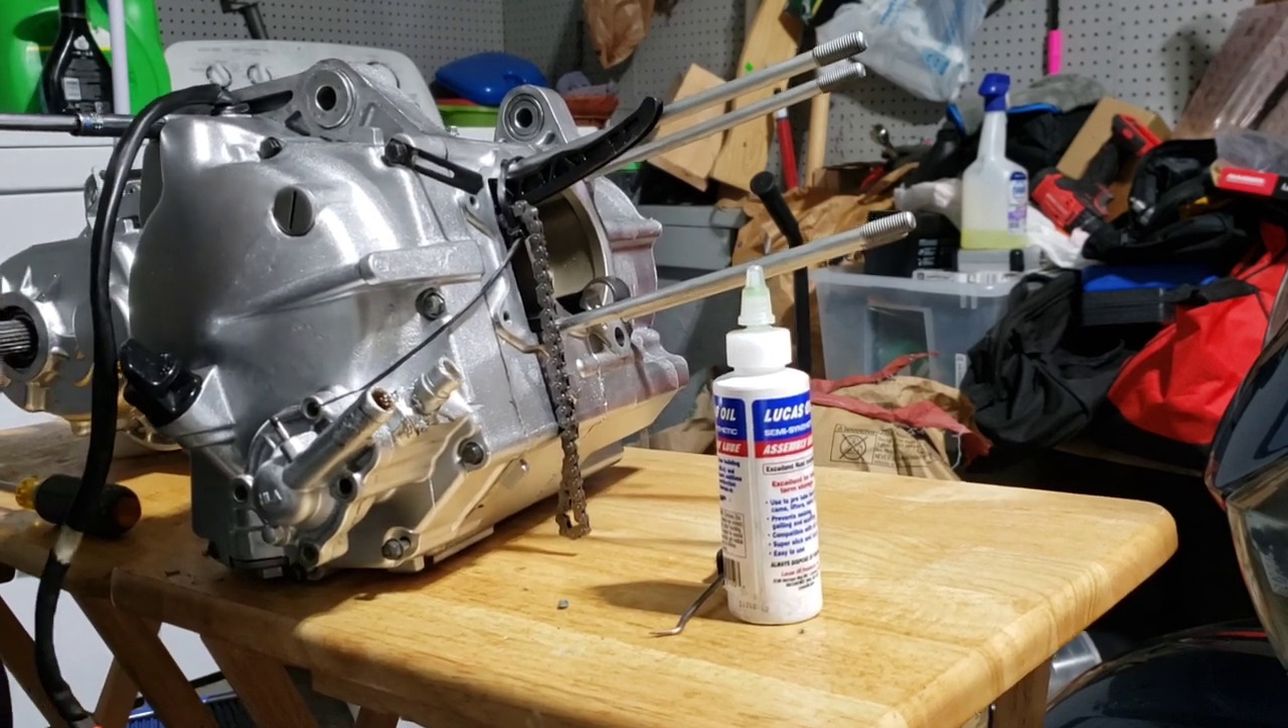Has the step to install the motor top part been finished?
No.